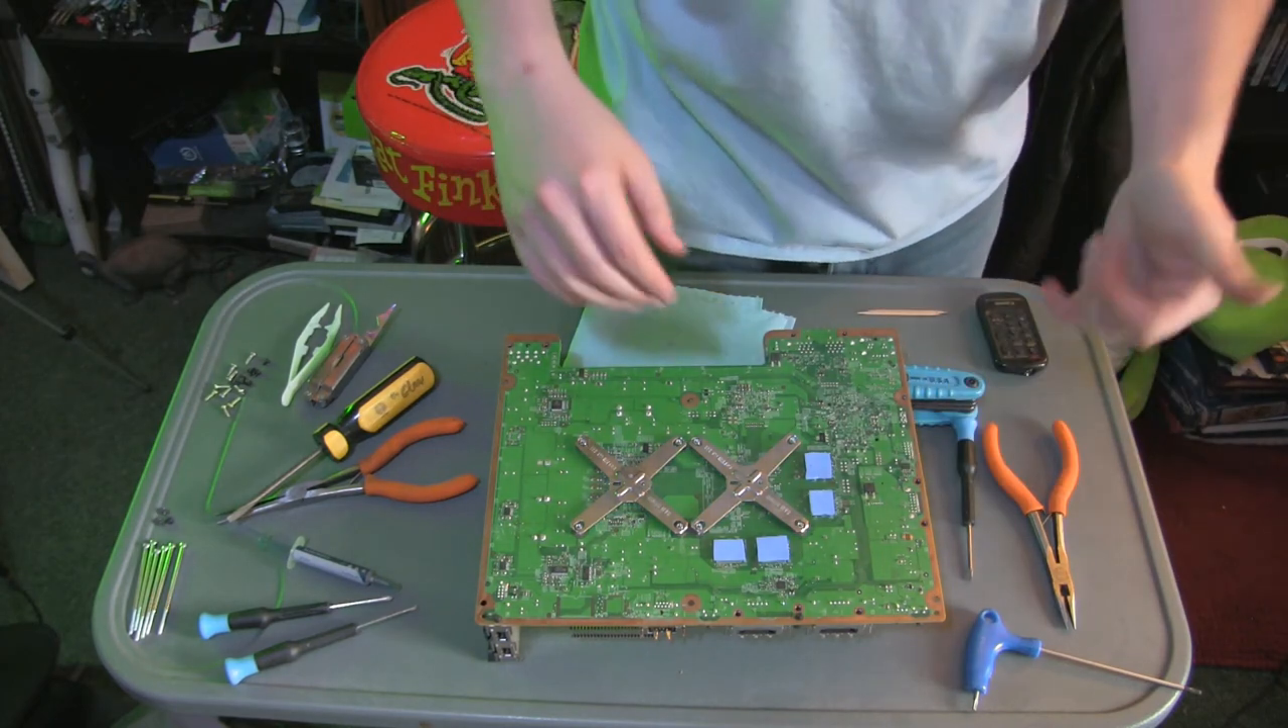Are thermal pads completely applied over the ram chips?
Yes.